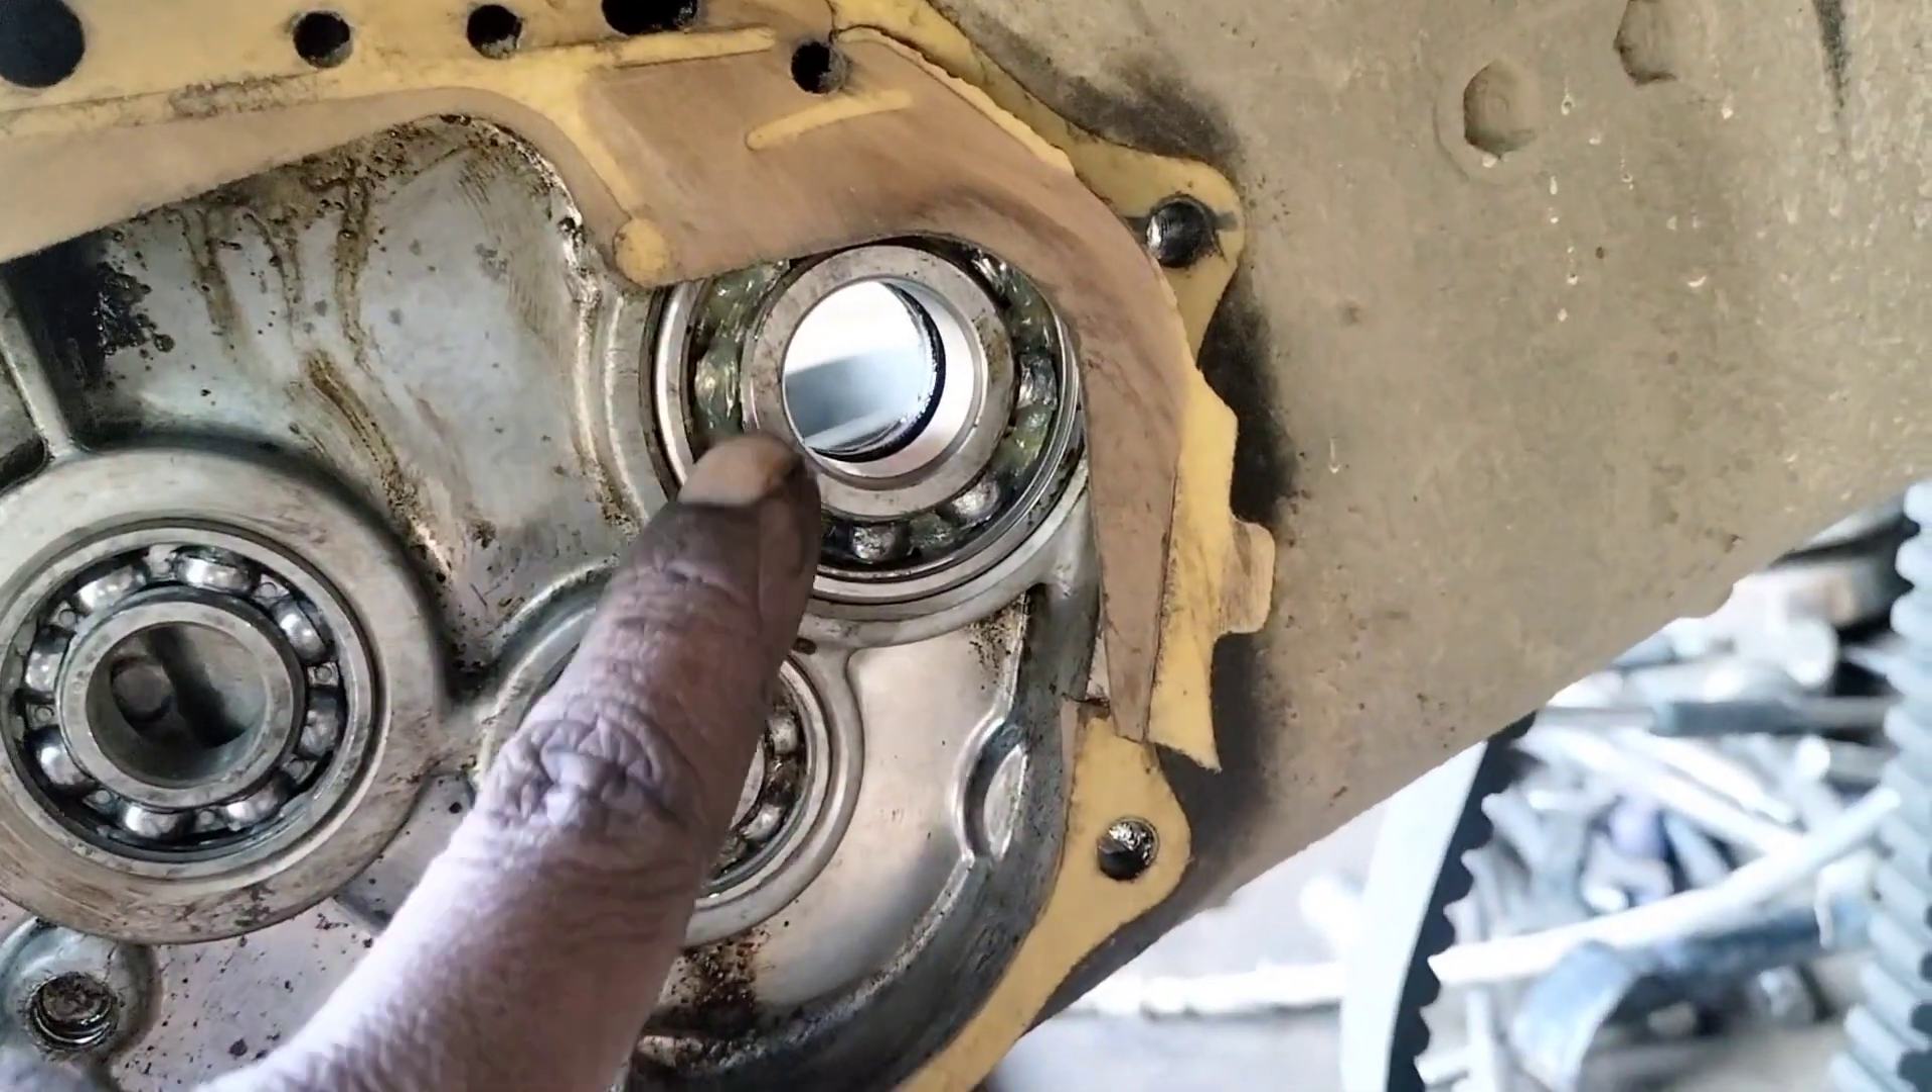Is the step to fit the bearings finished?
Yes.